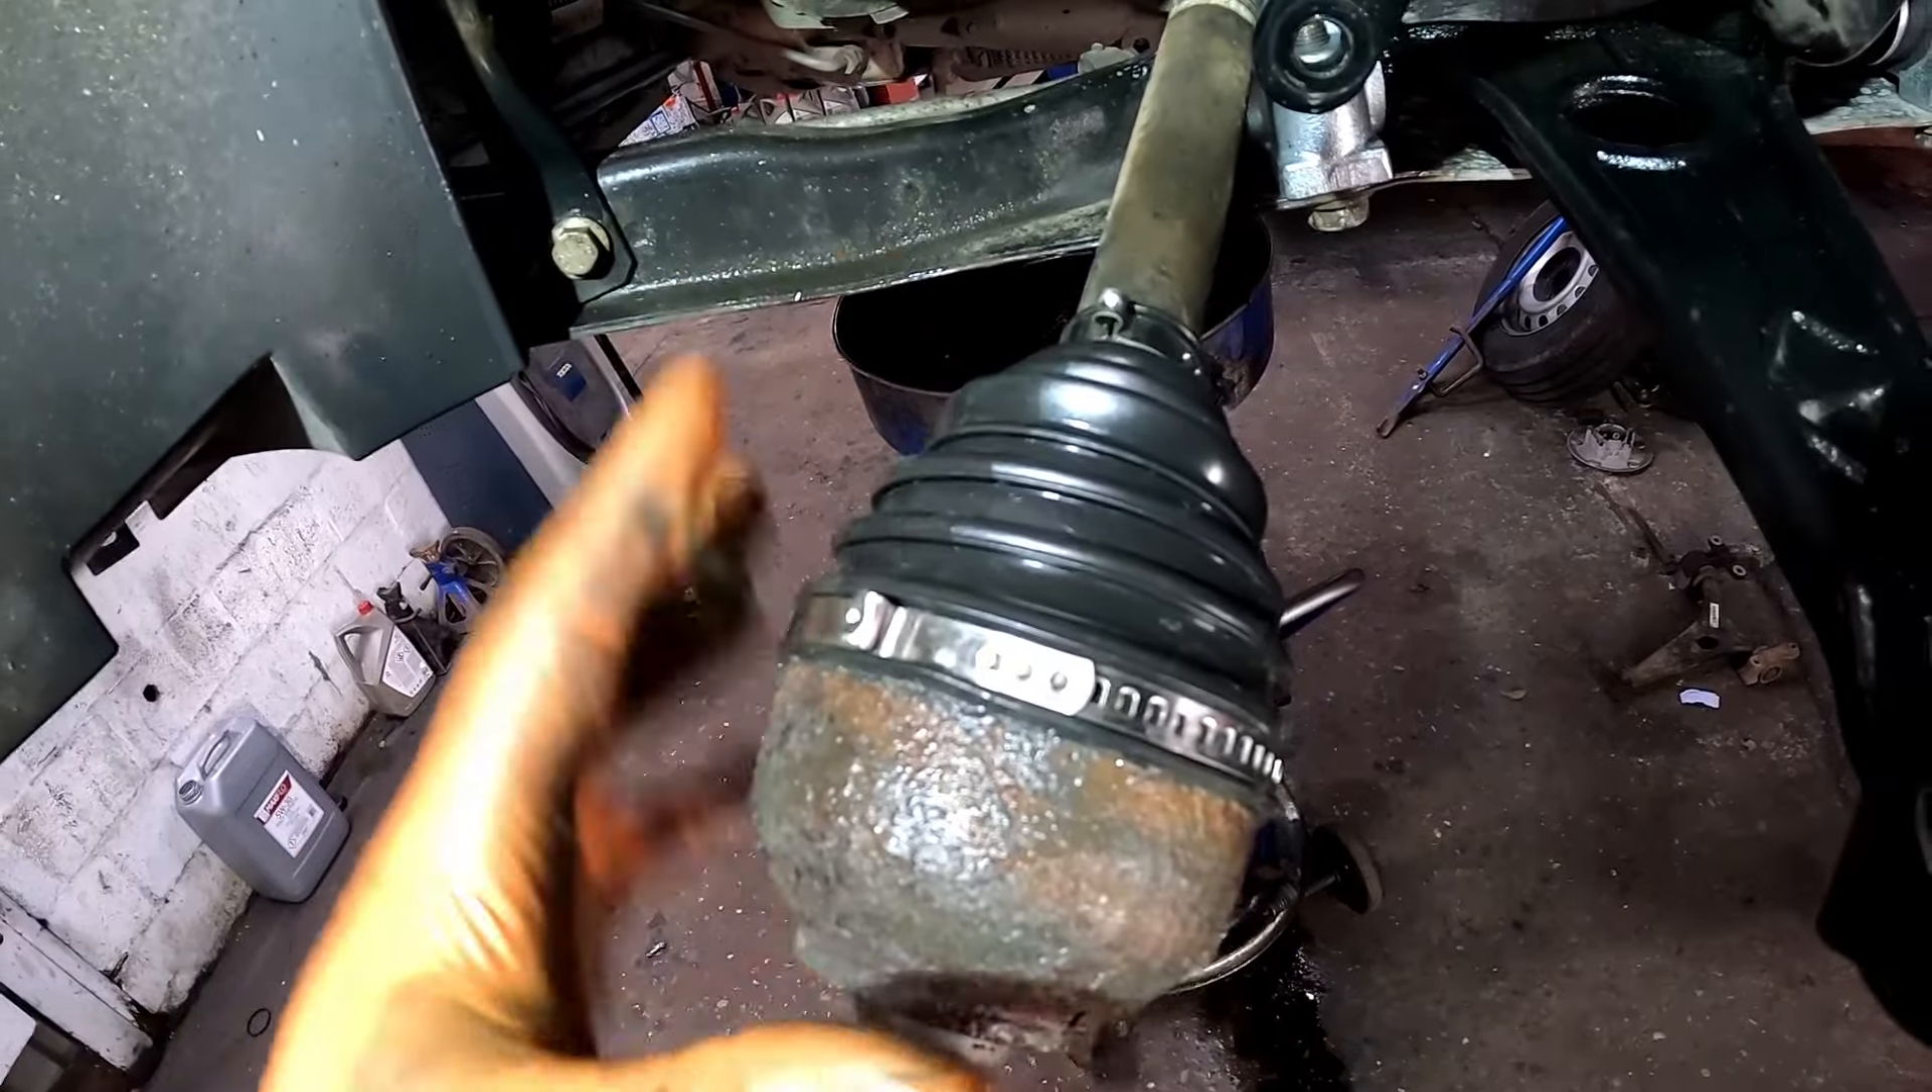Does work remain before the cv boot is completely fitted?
No.